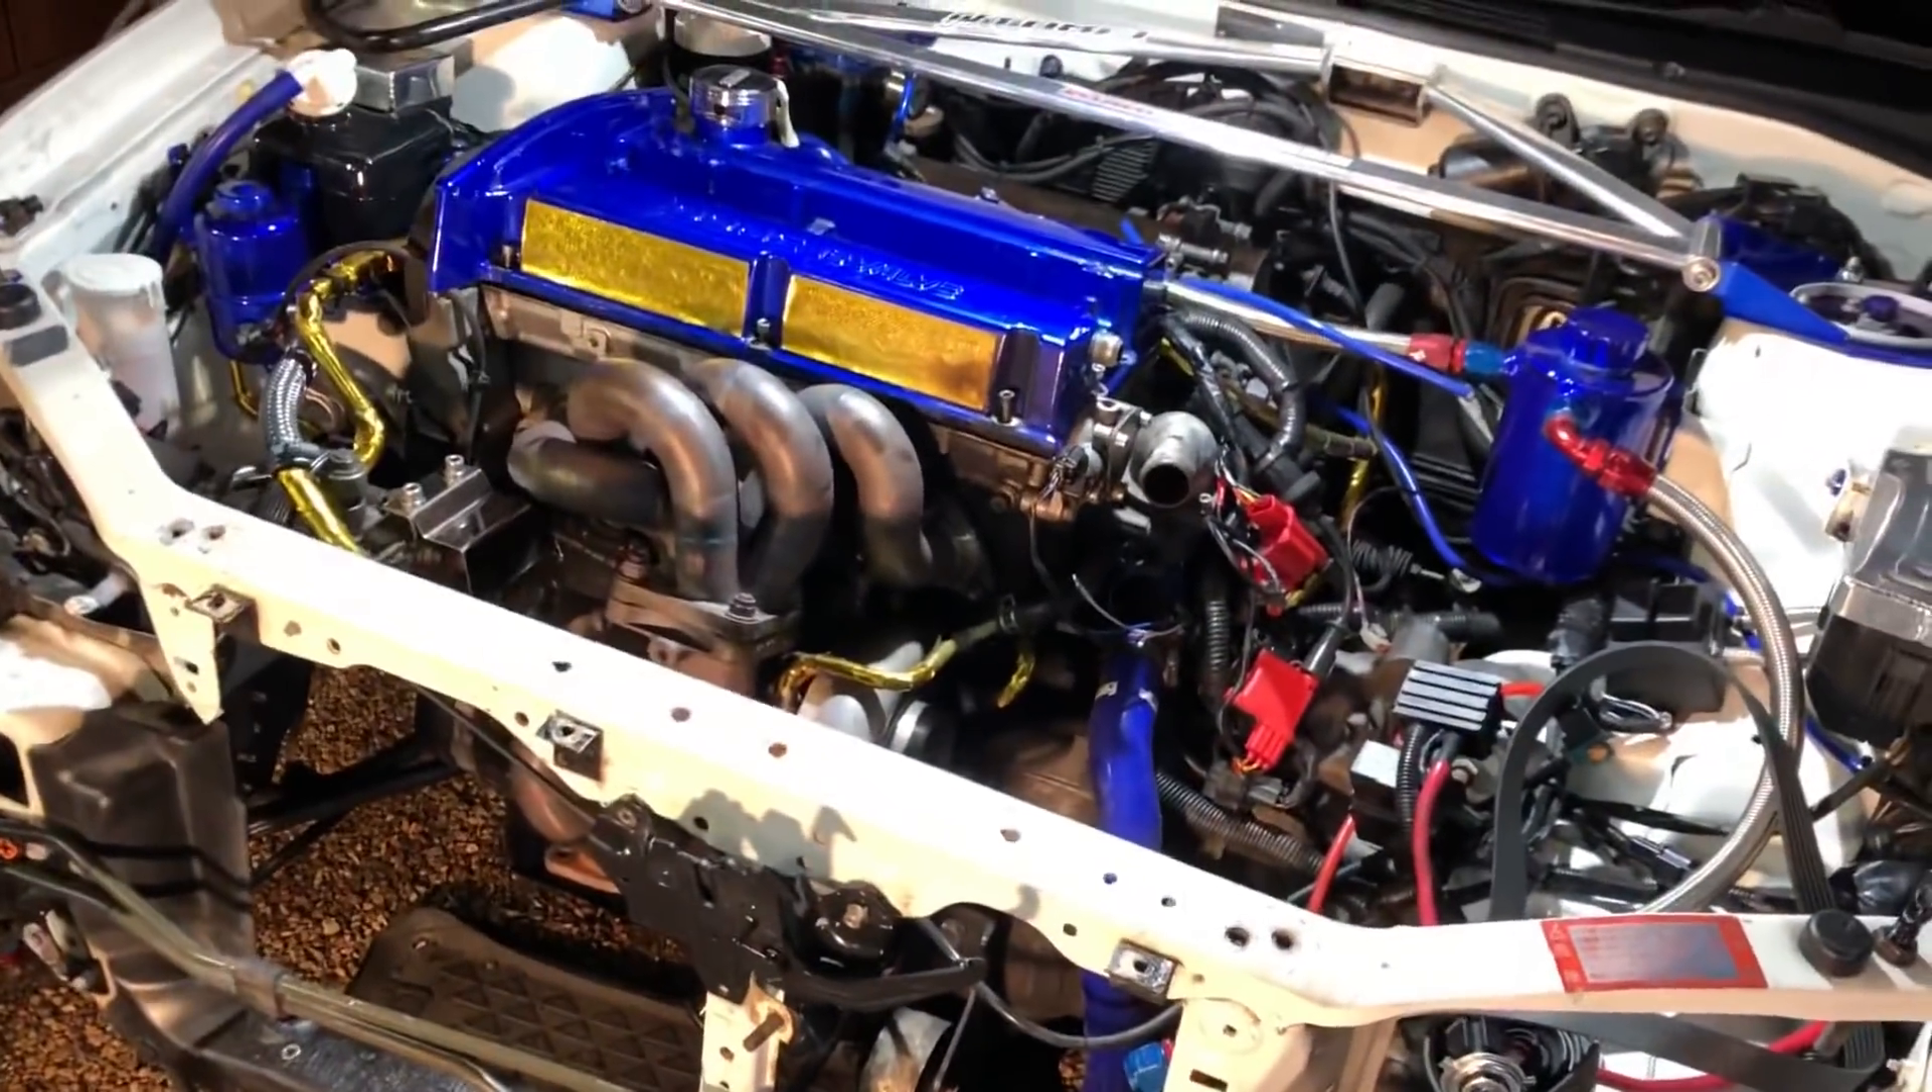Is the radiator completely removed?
Yes.